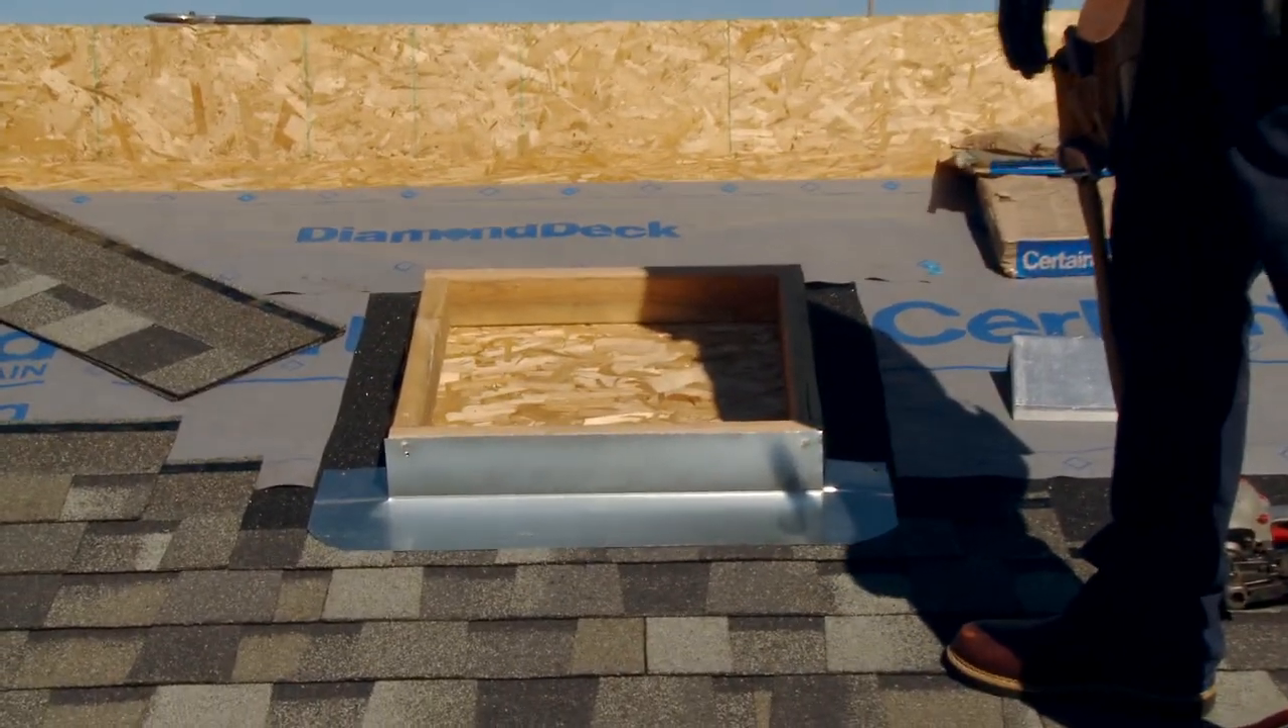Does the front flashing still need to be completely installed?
No.